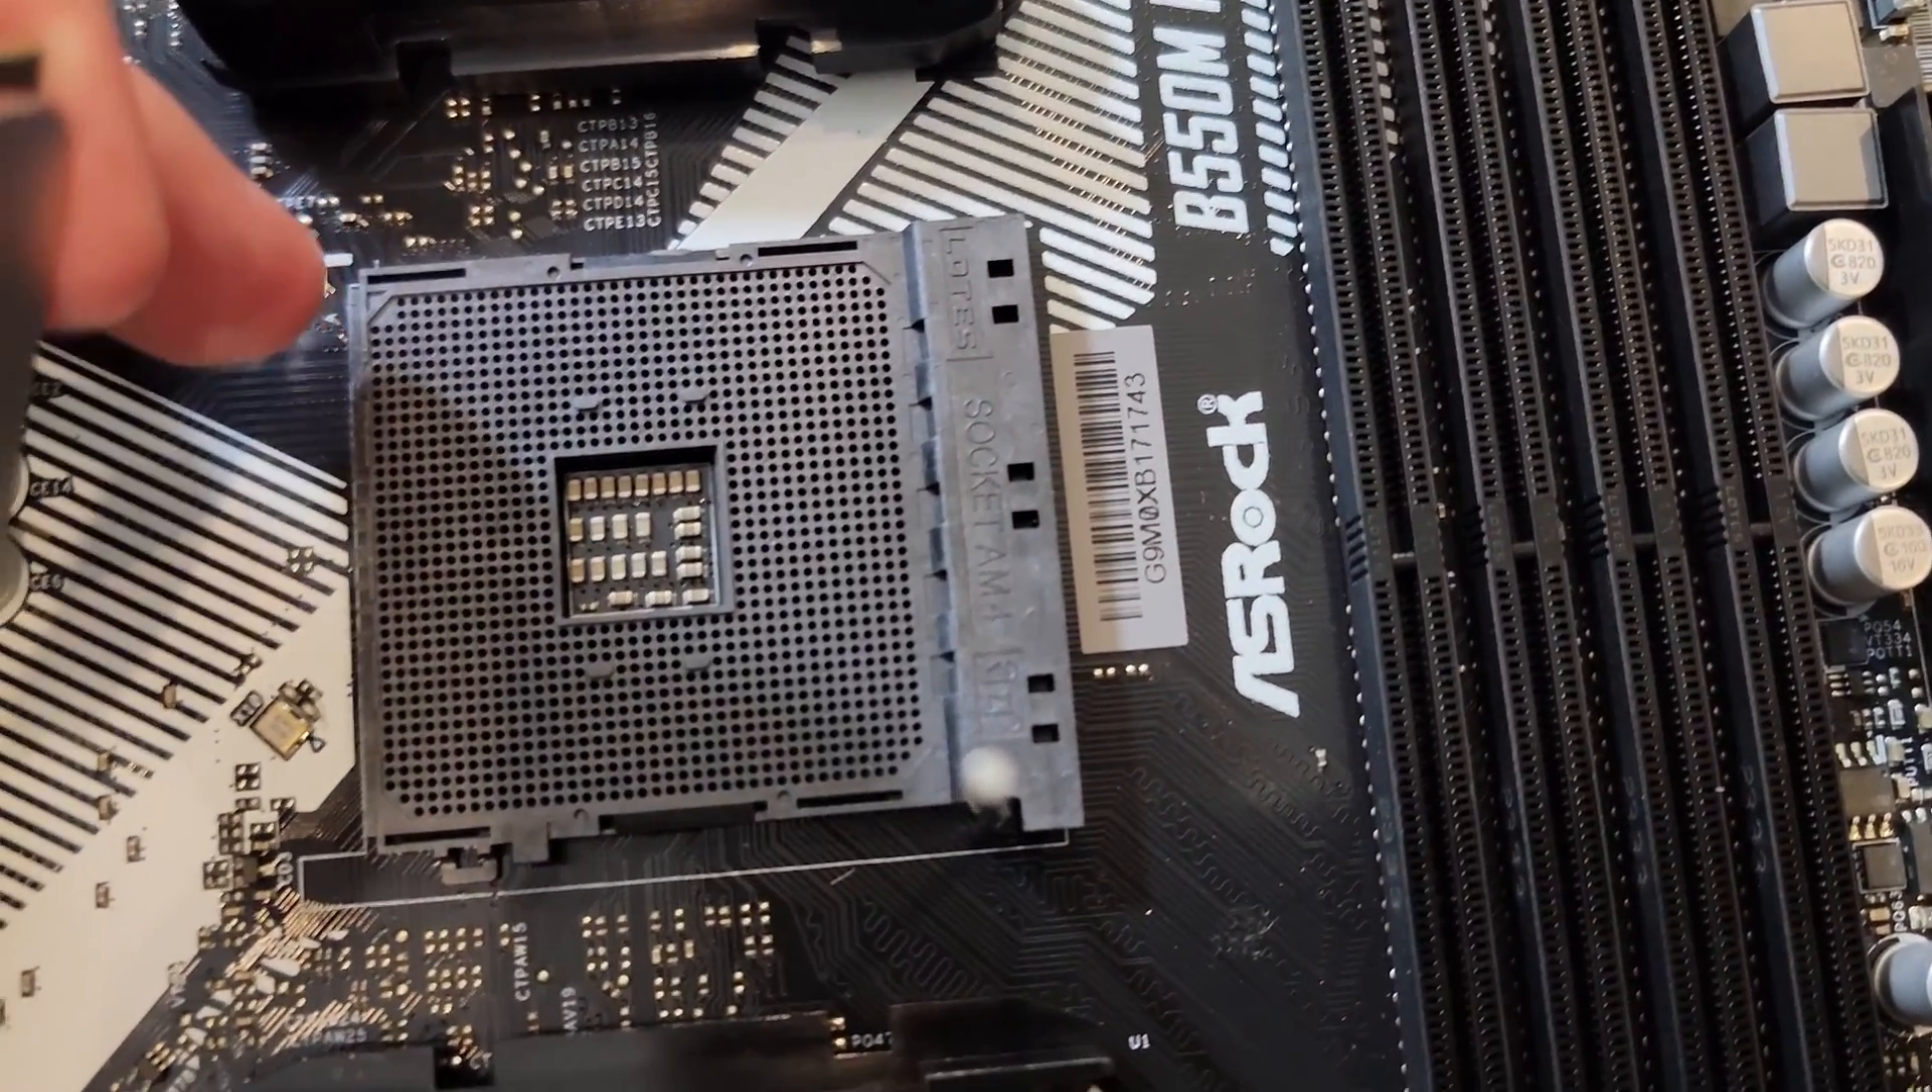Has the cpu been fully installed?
No.